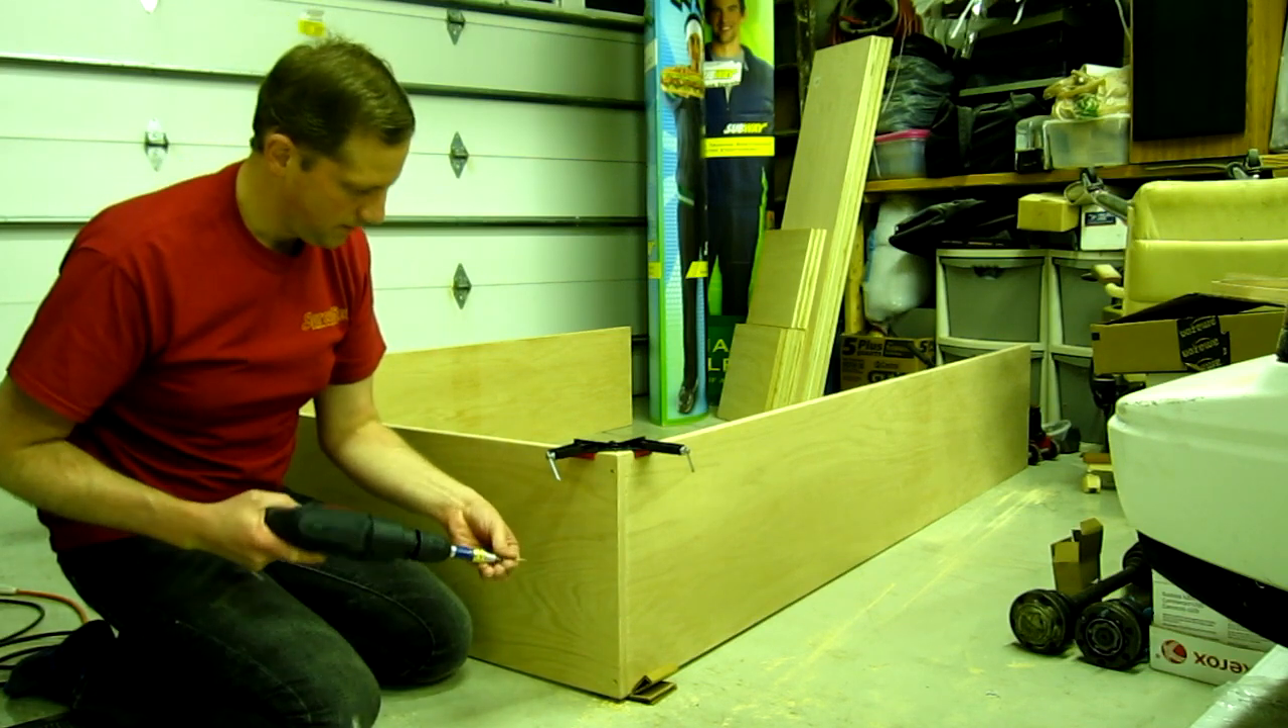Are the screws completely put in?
No.